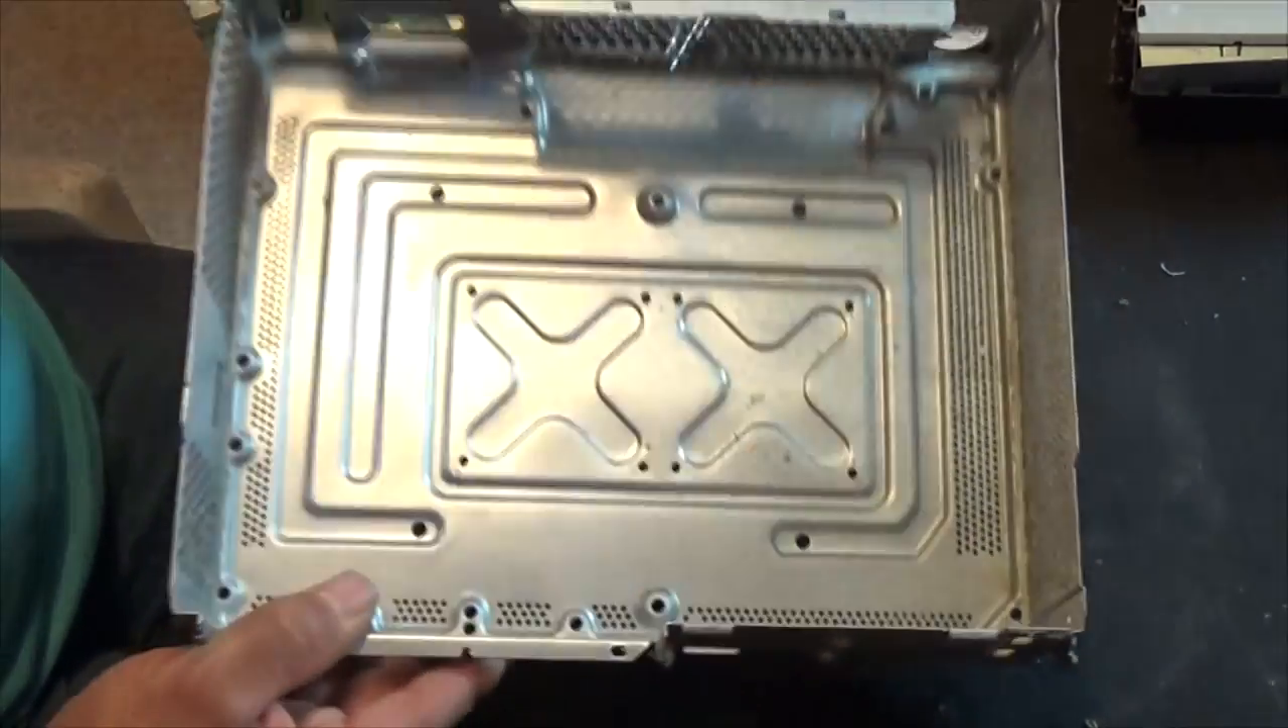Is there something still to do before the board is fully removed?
No.